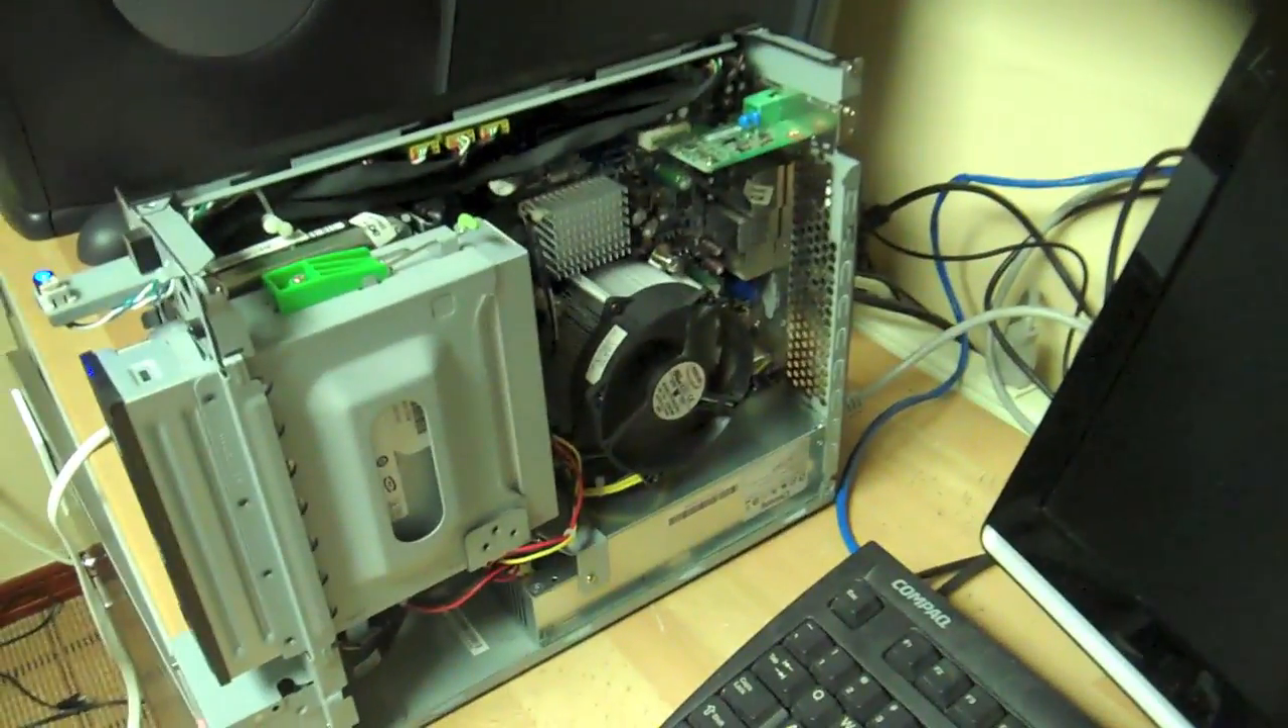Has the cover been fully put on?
No.